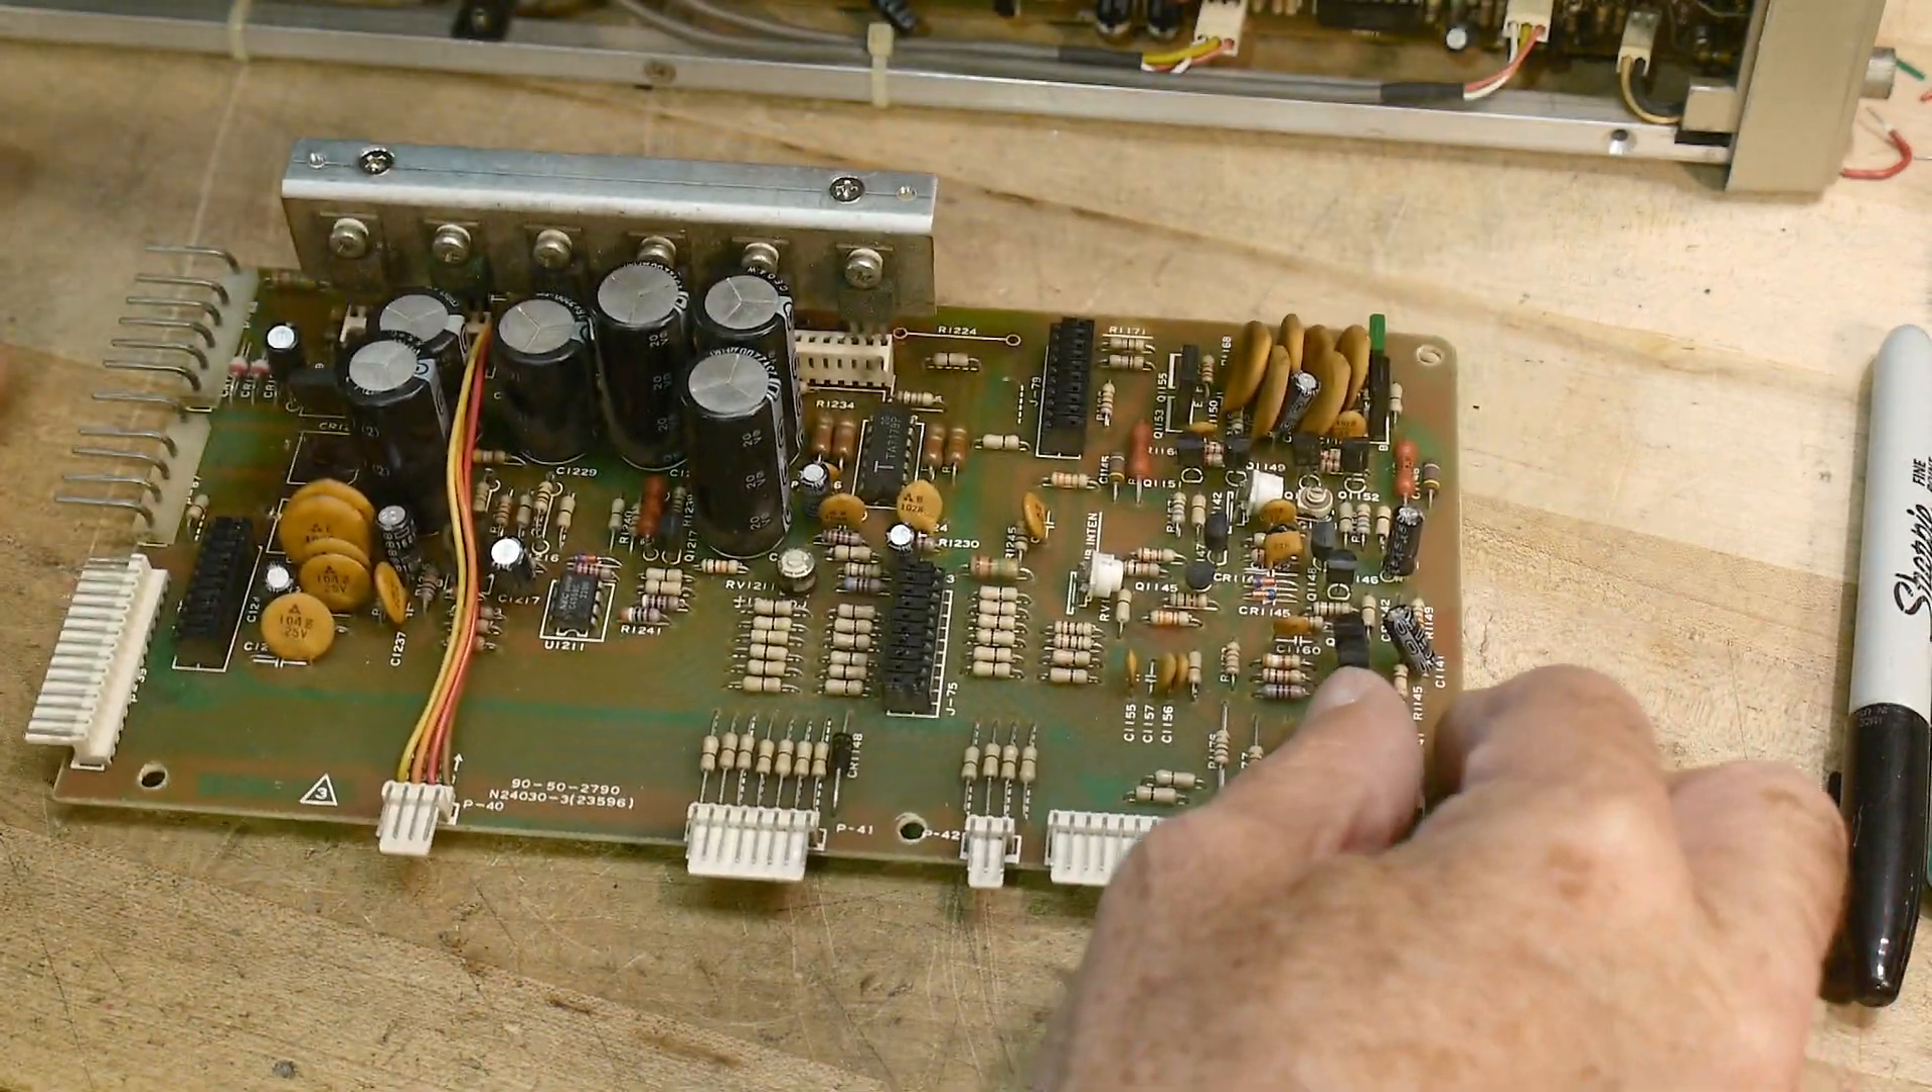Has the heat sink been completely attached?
Yes.